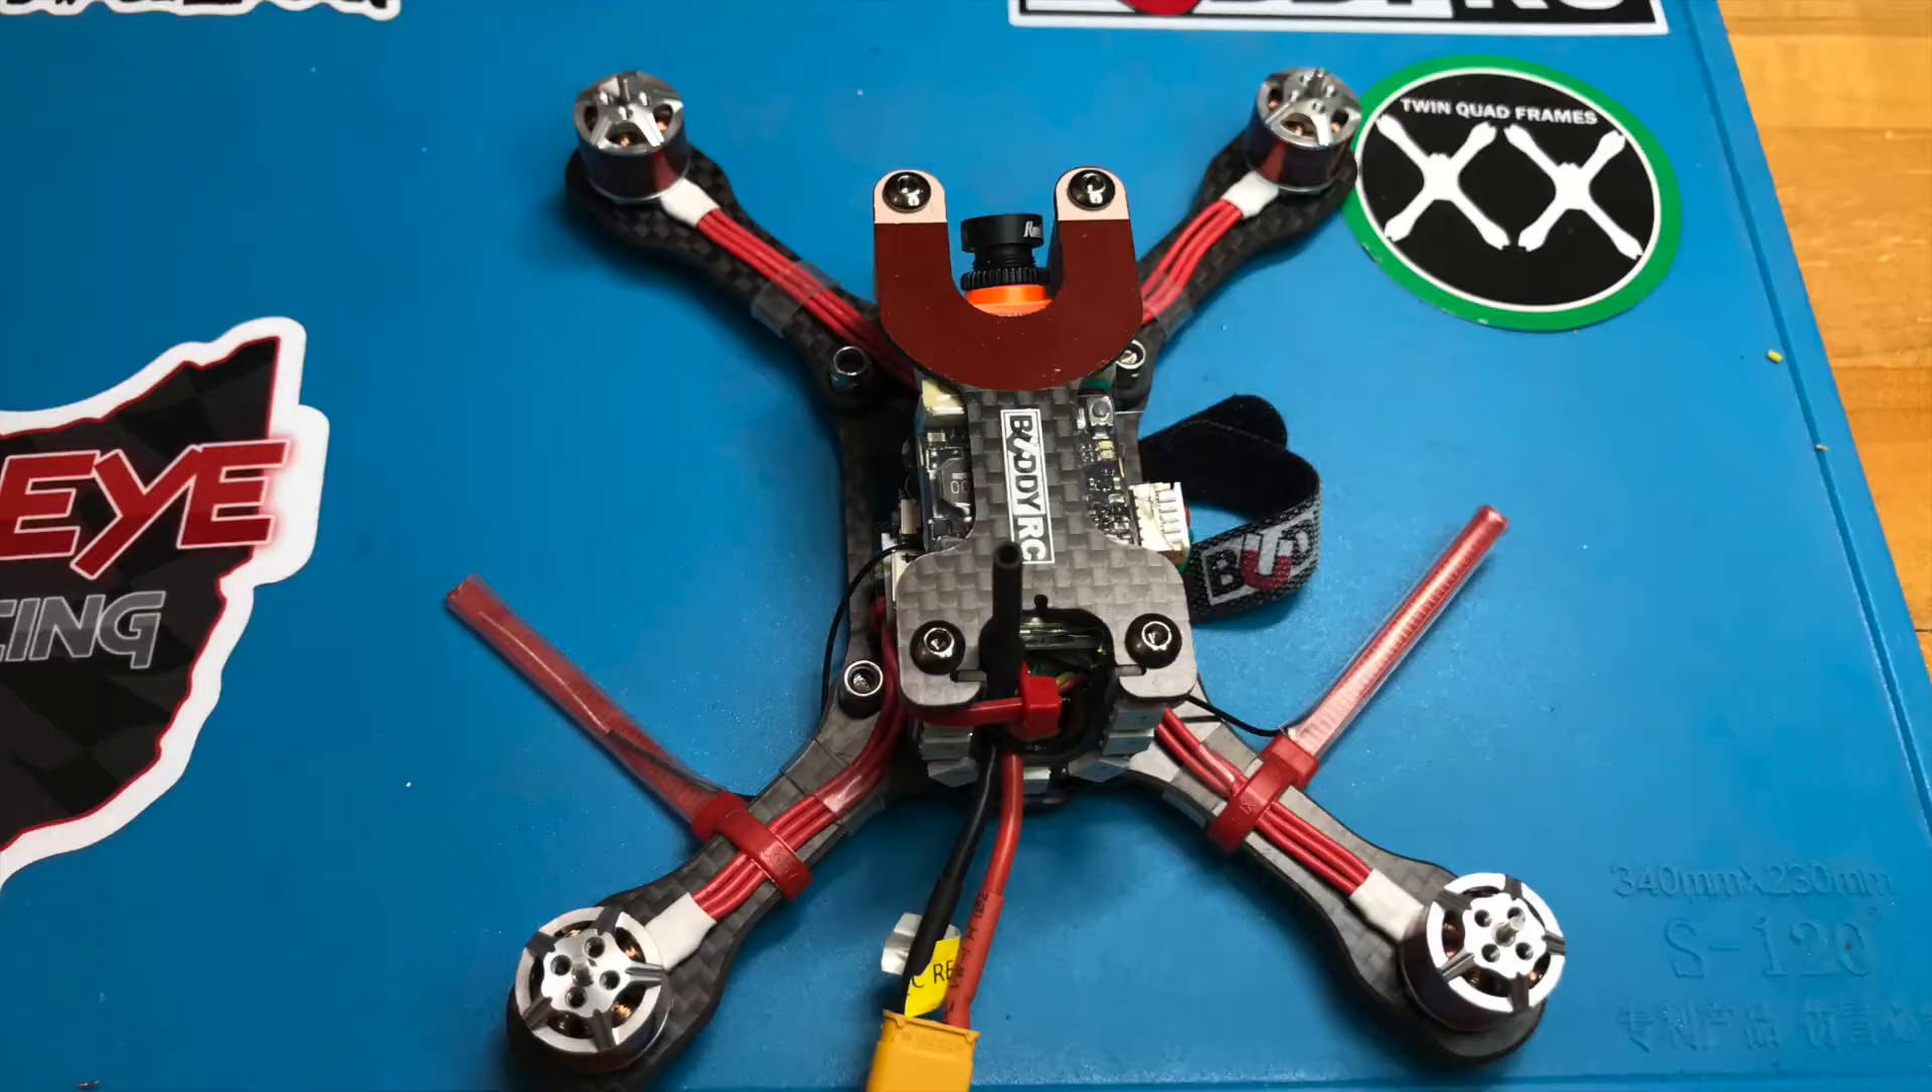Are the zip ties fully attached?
Yes.